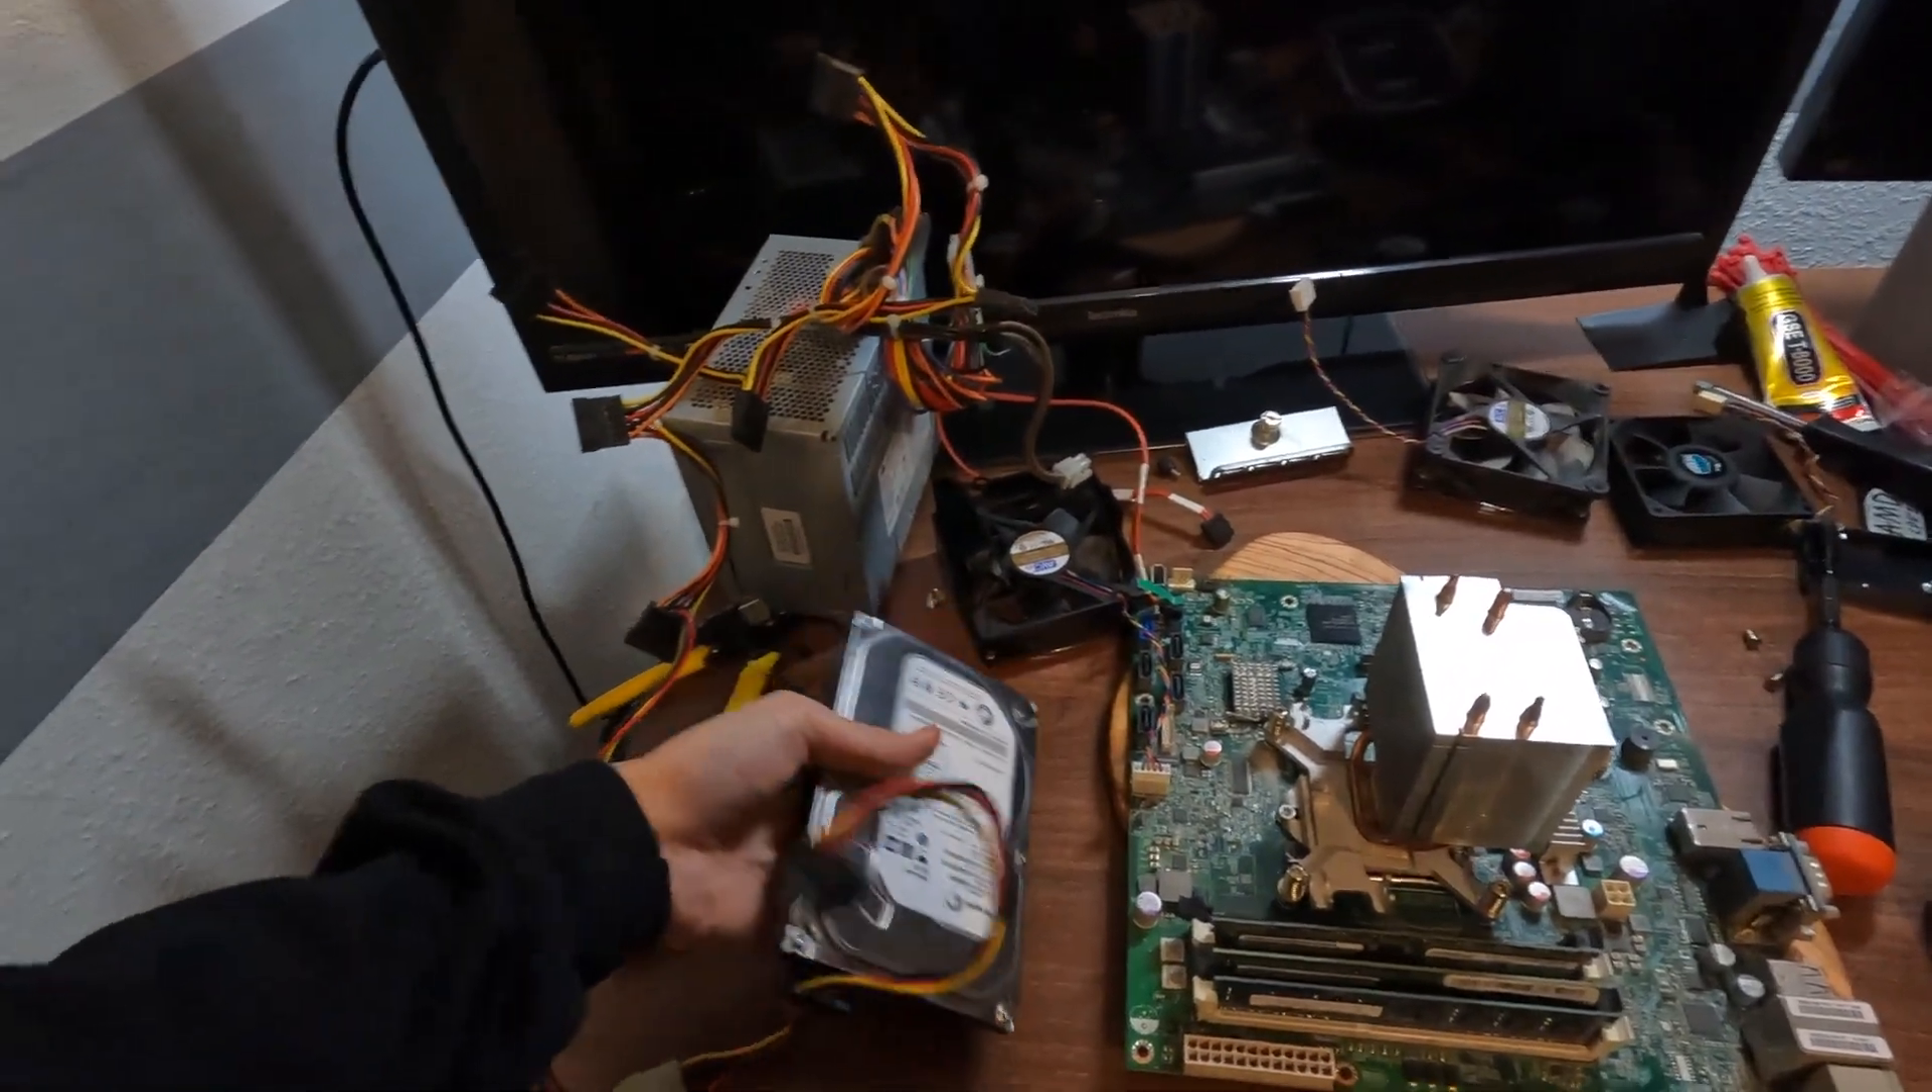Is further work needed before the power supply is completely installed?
Yes.